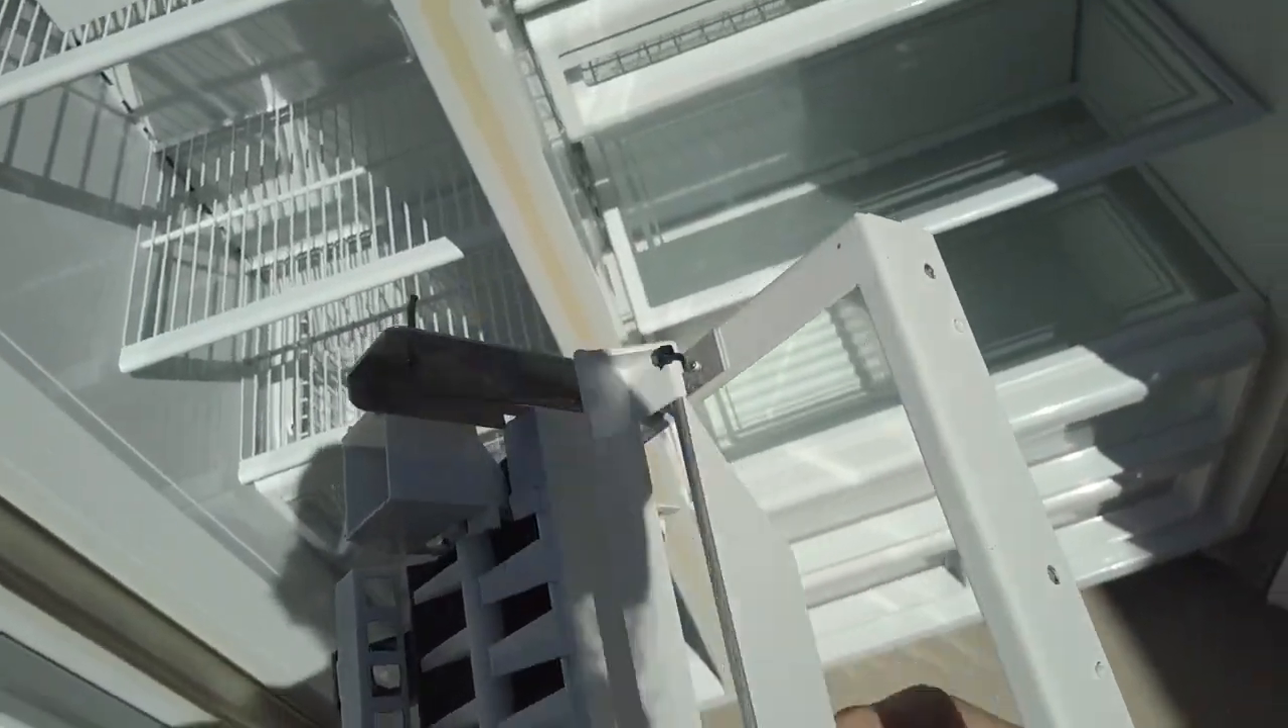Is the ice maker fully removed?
Yes.